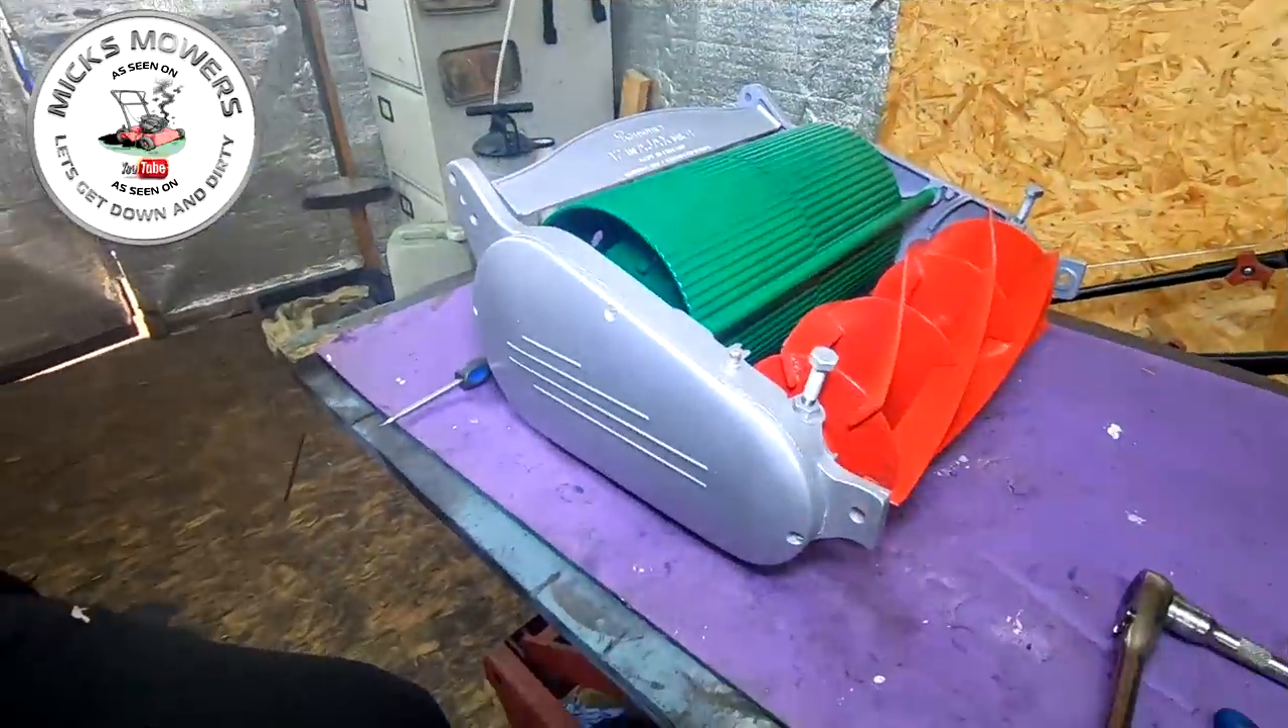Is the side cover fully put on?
Yes.